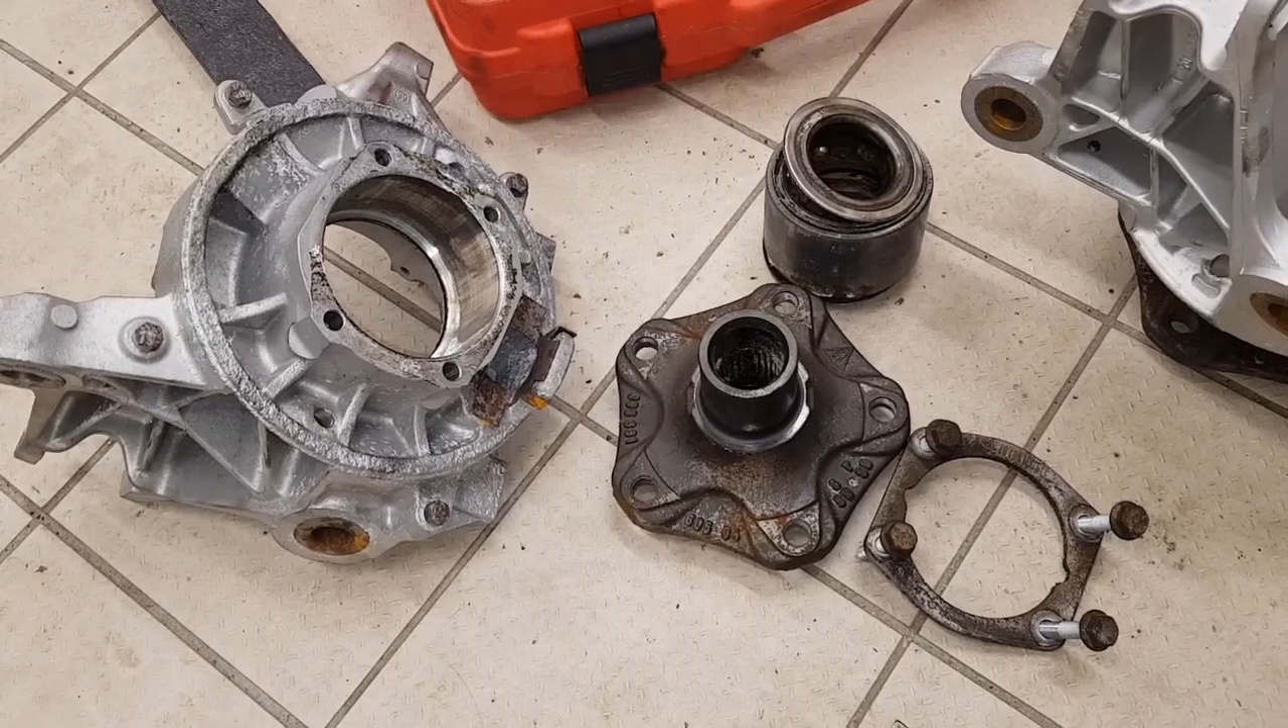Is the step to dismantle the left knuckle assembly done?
Yes.